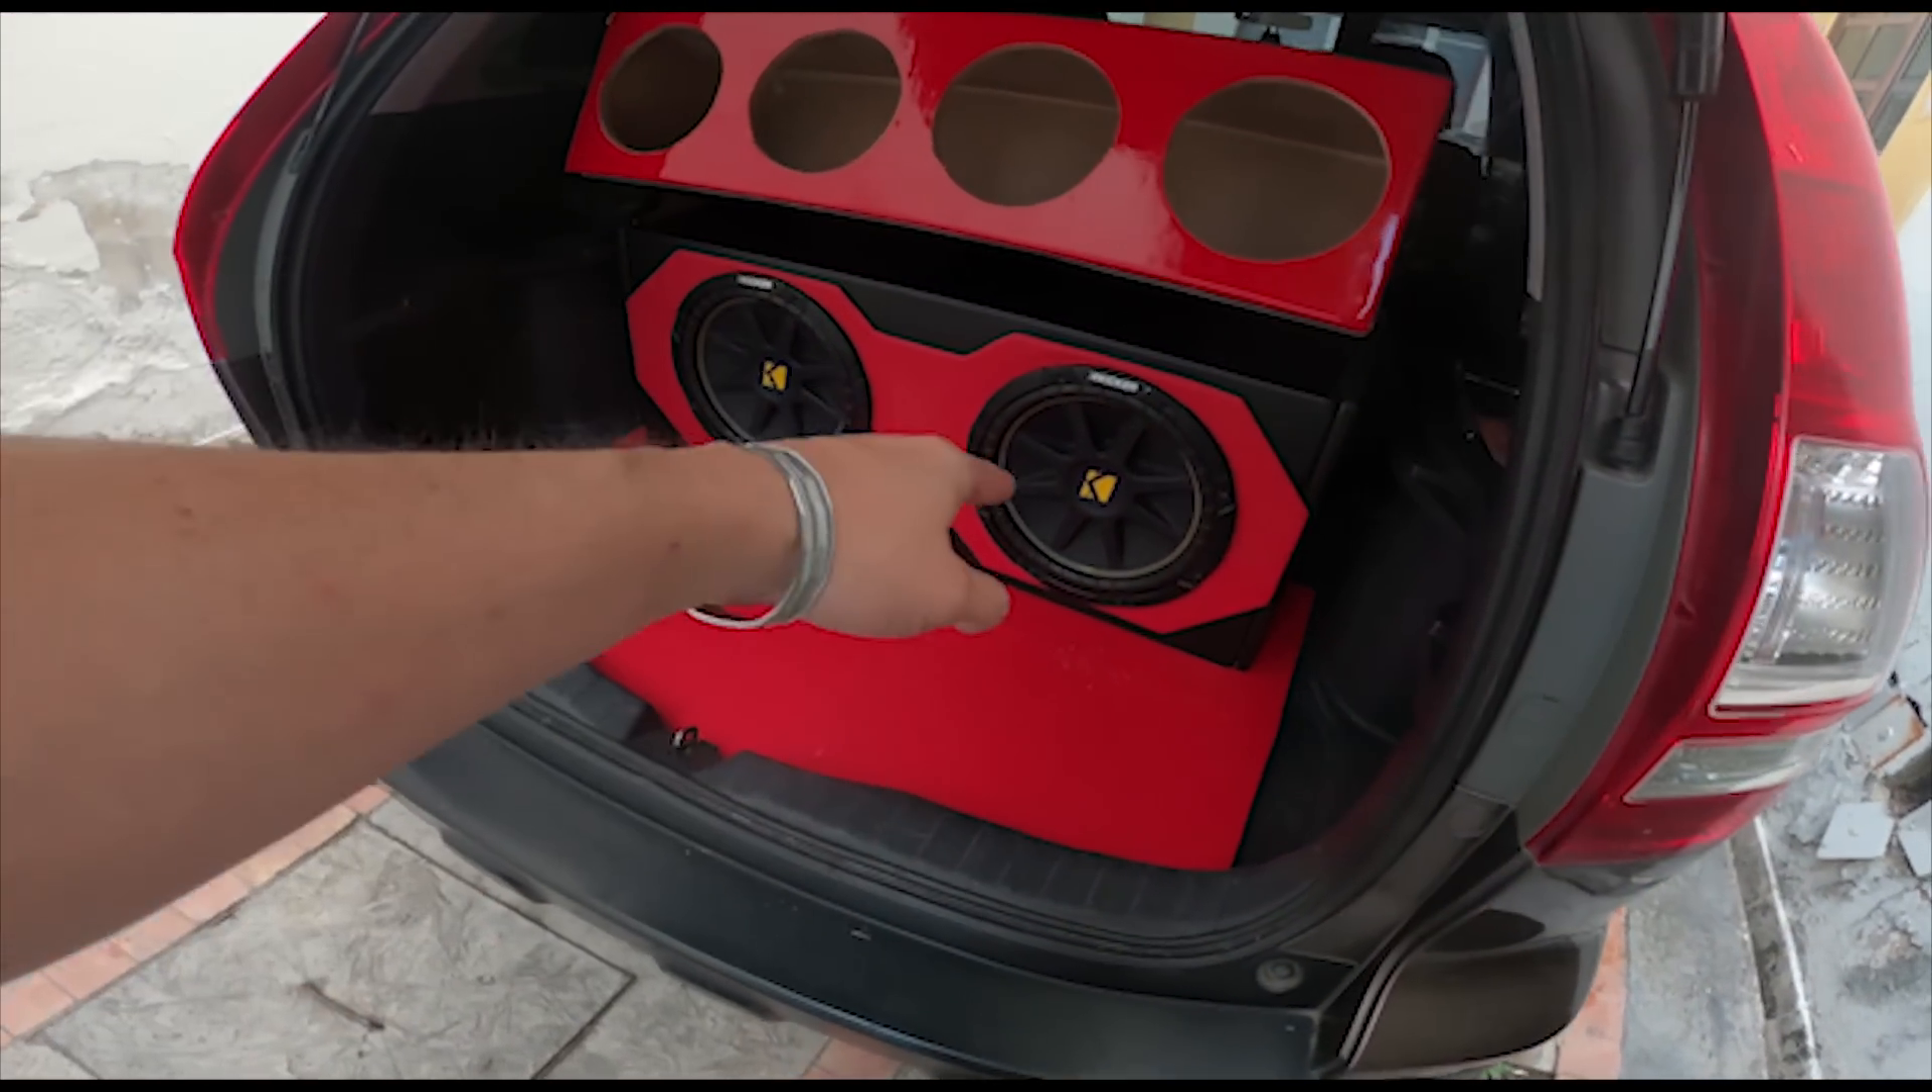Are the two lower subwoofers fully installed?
Yes.